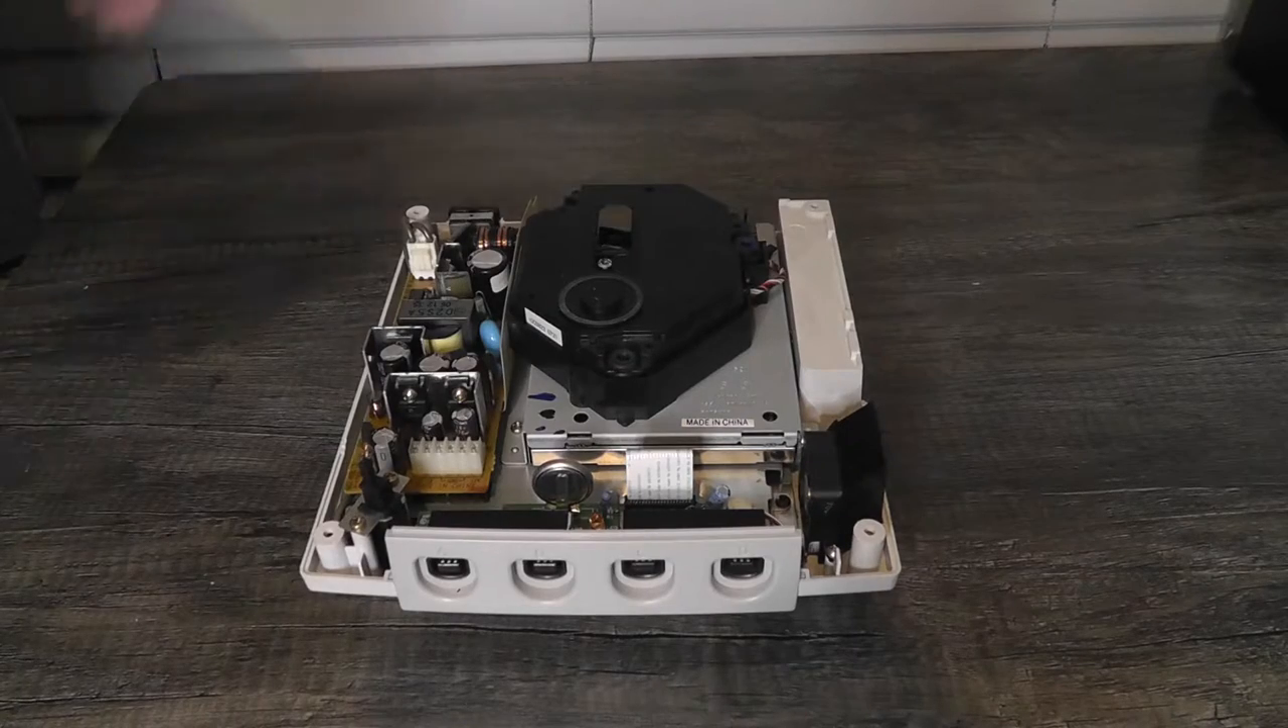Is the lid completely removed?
Yes.